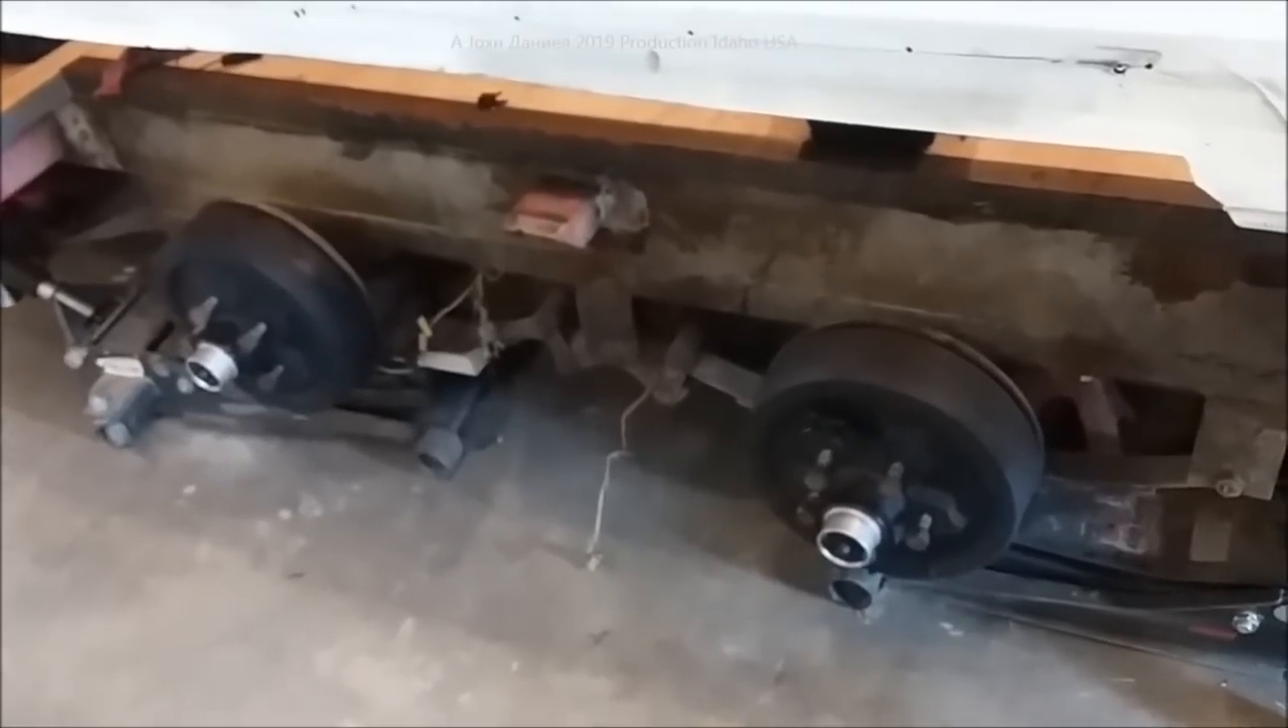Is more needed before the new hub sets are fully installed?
No.